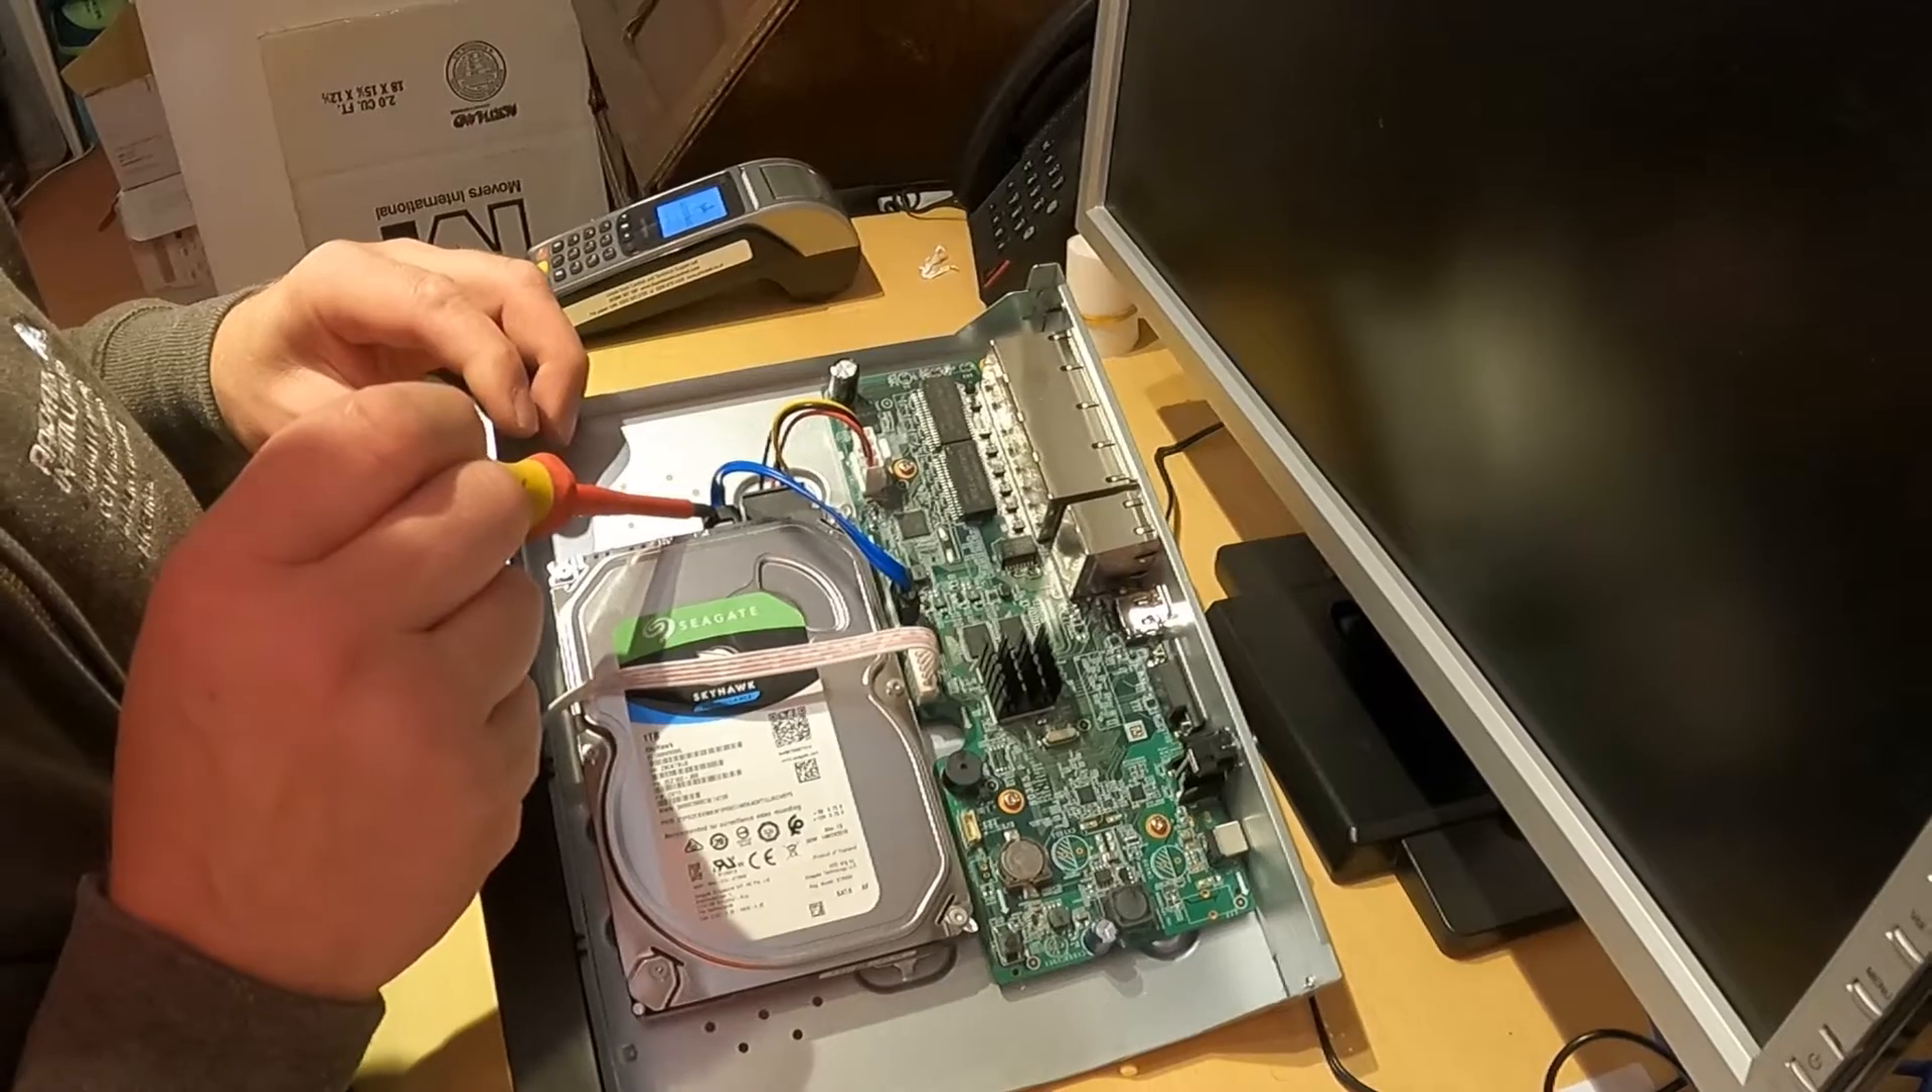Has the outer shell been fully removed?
Yes.